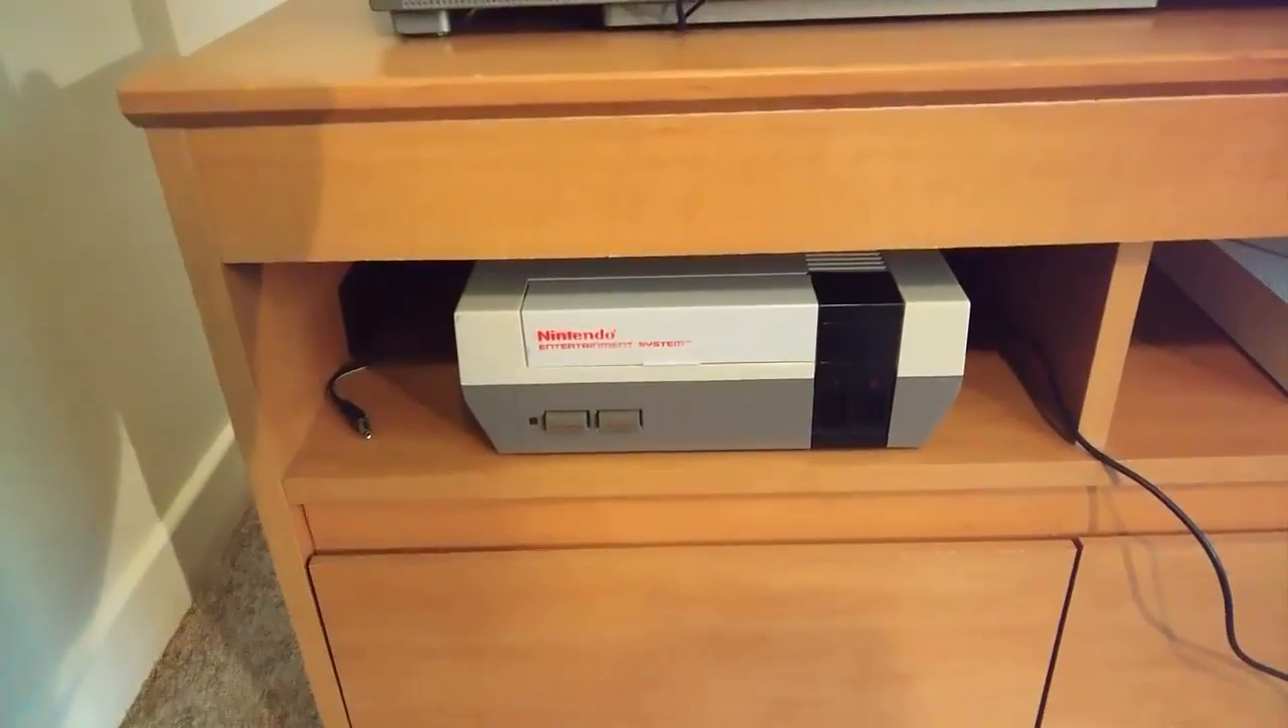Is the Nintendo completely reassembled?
Yes.